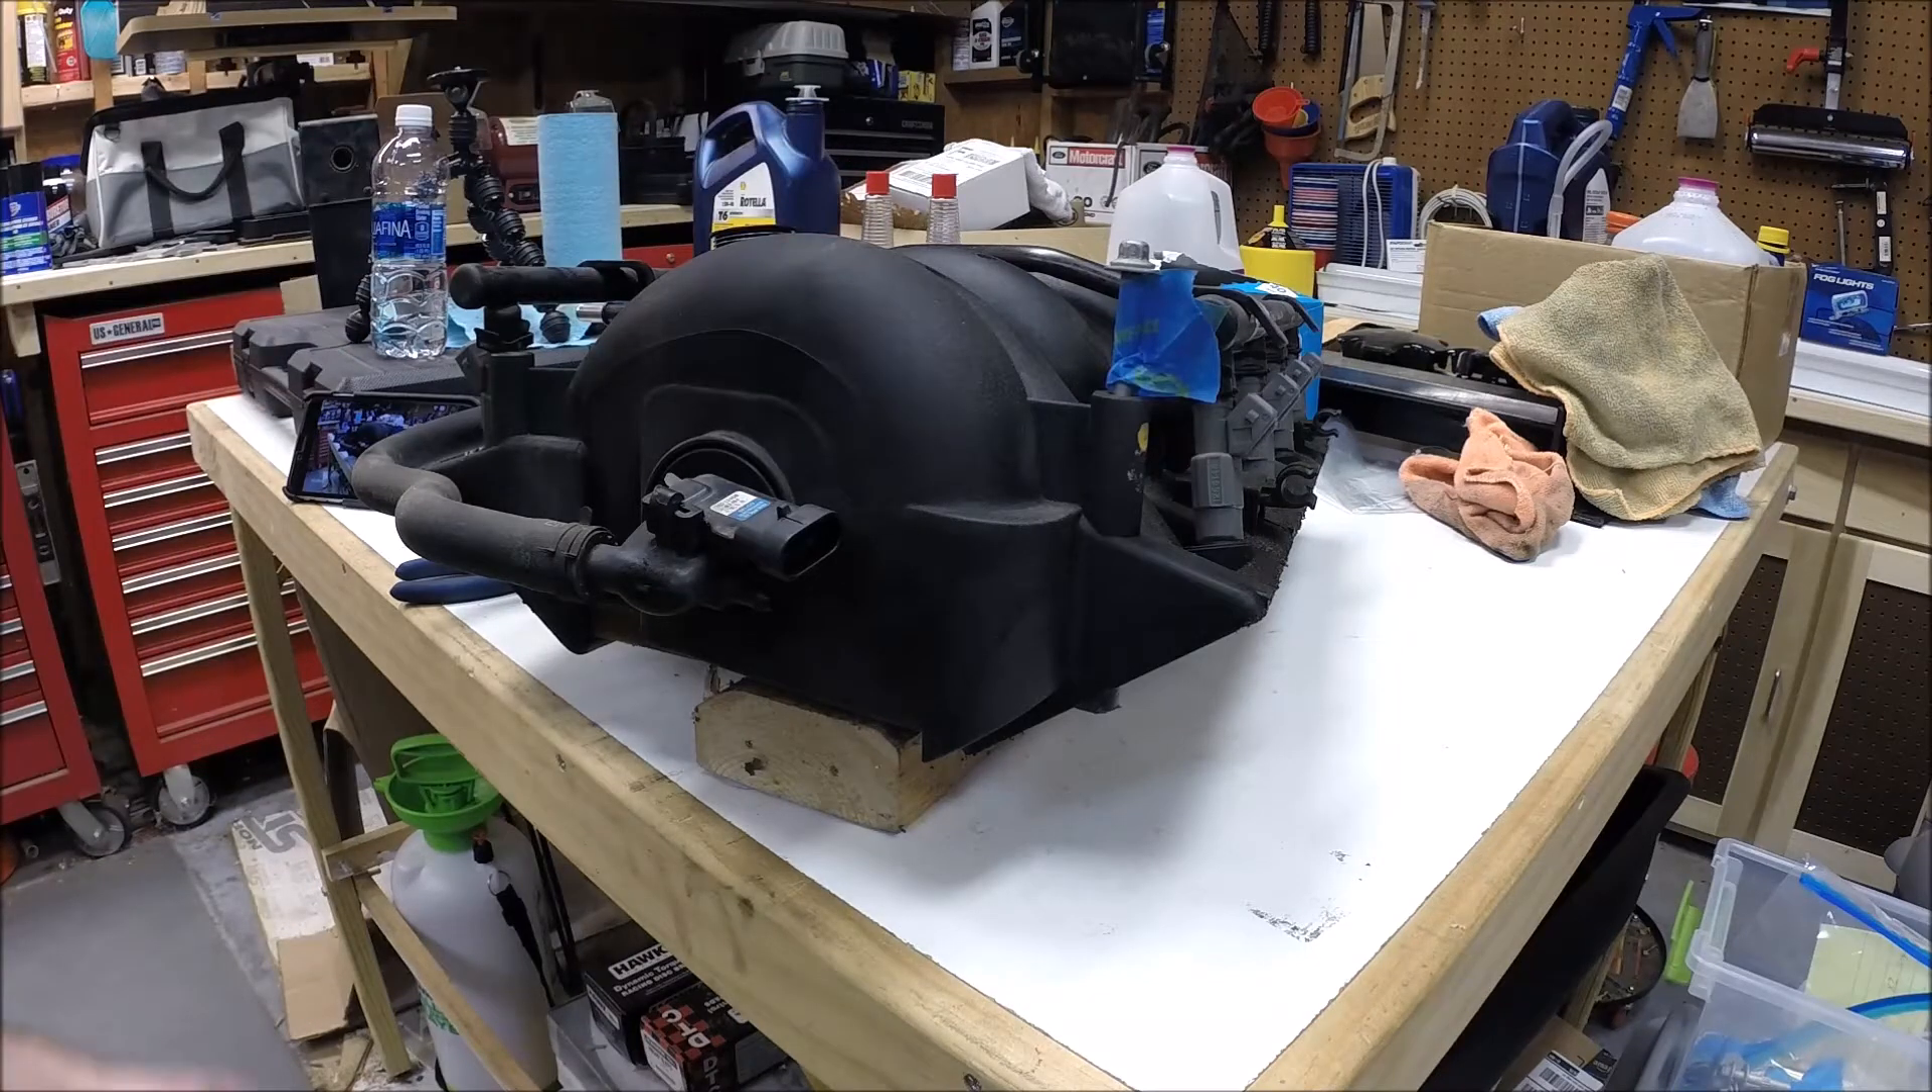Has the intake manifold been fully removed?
Yes.